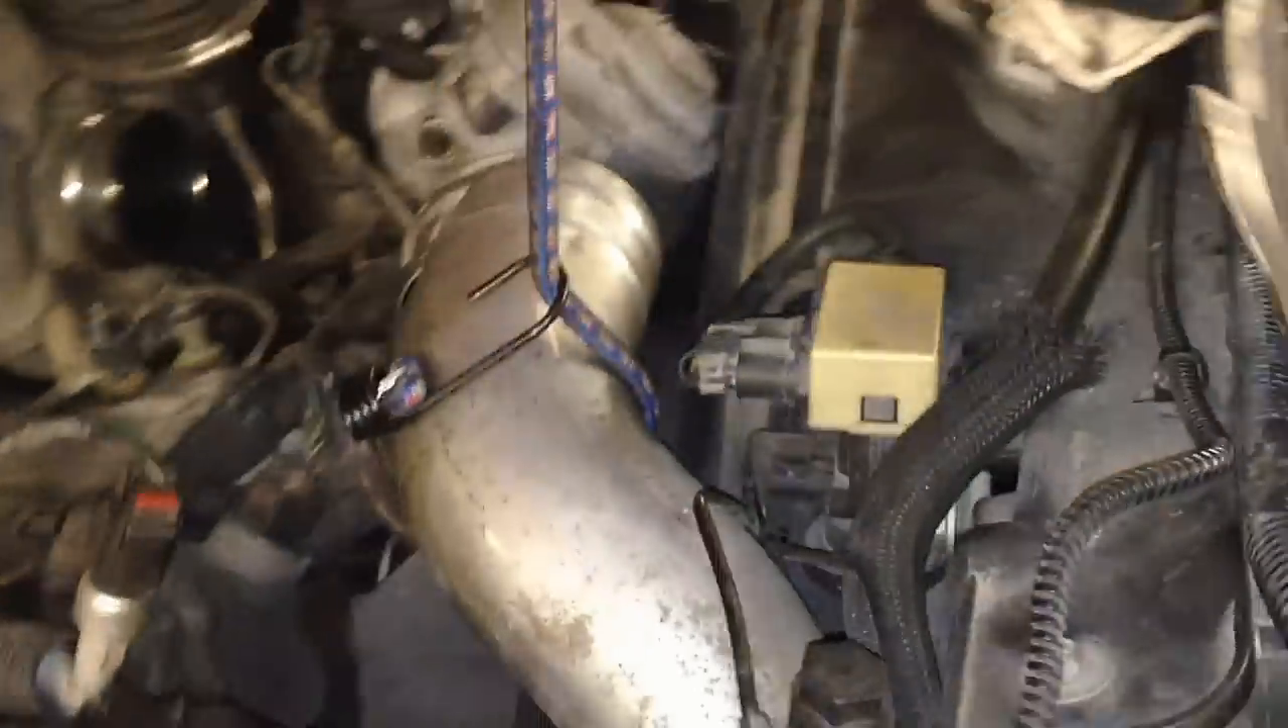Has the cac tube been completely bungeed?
Yes.